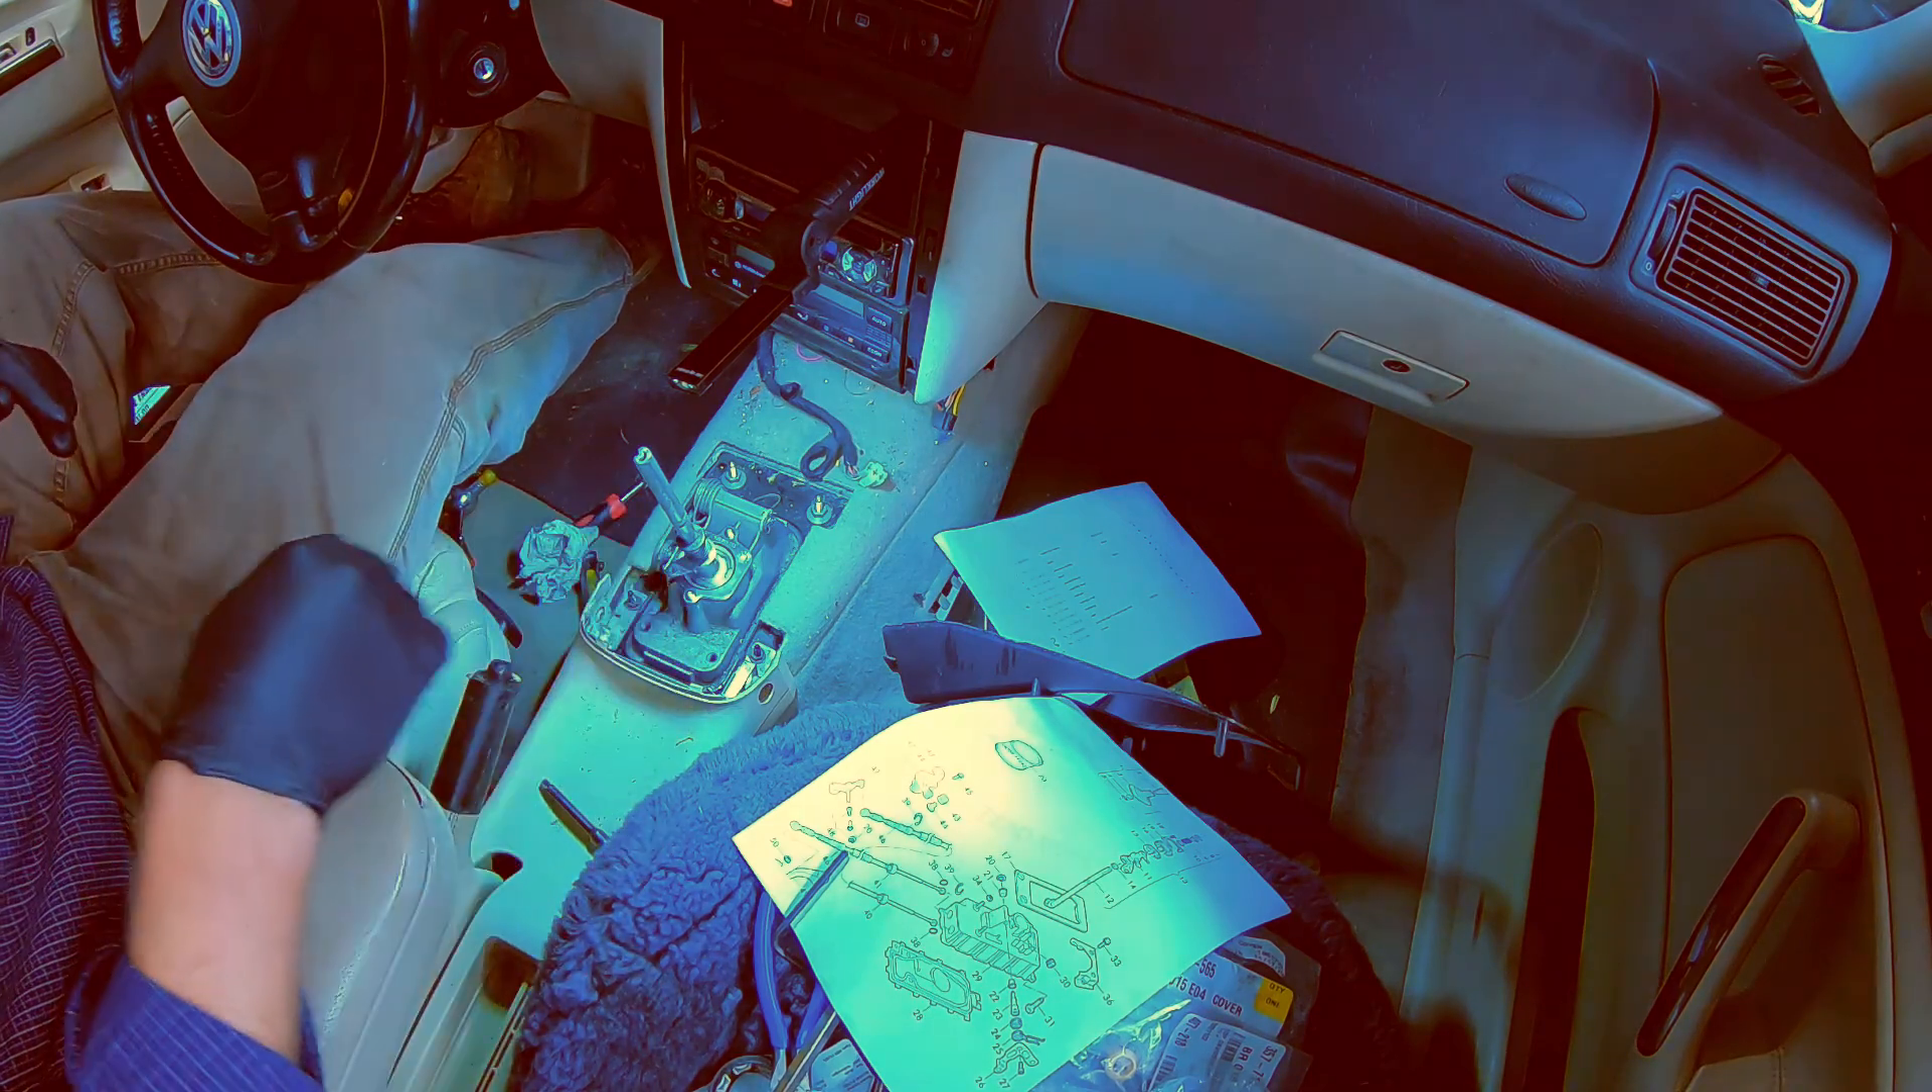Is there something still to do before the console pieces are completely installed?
Yes.